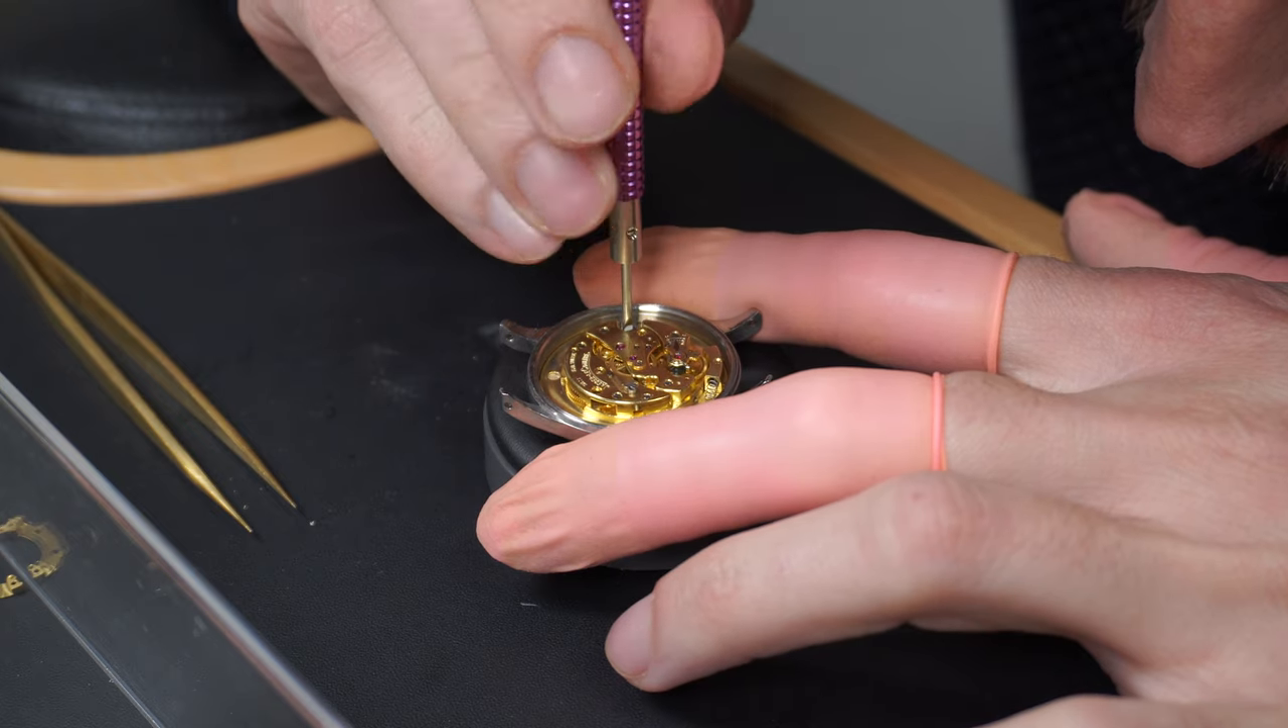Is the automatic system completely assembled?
No.